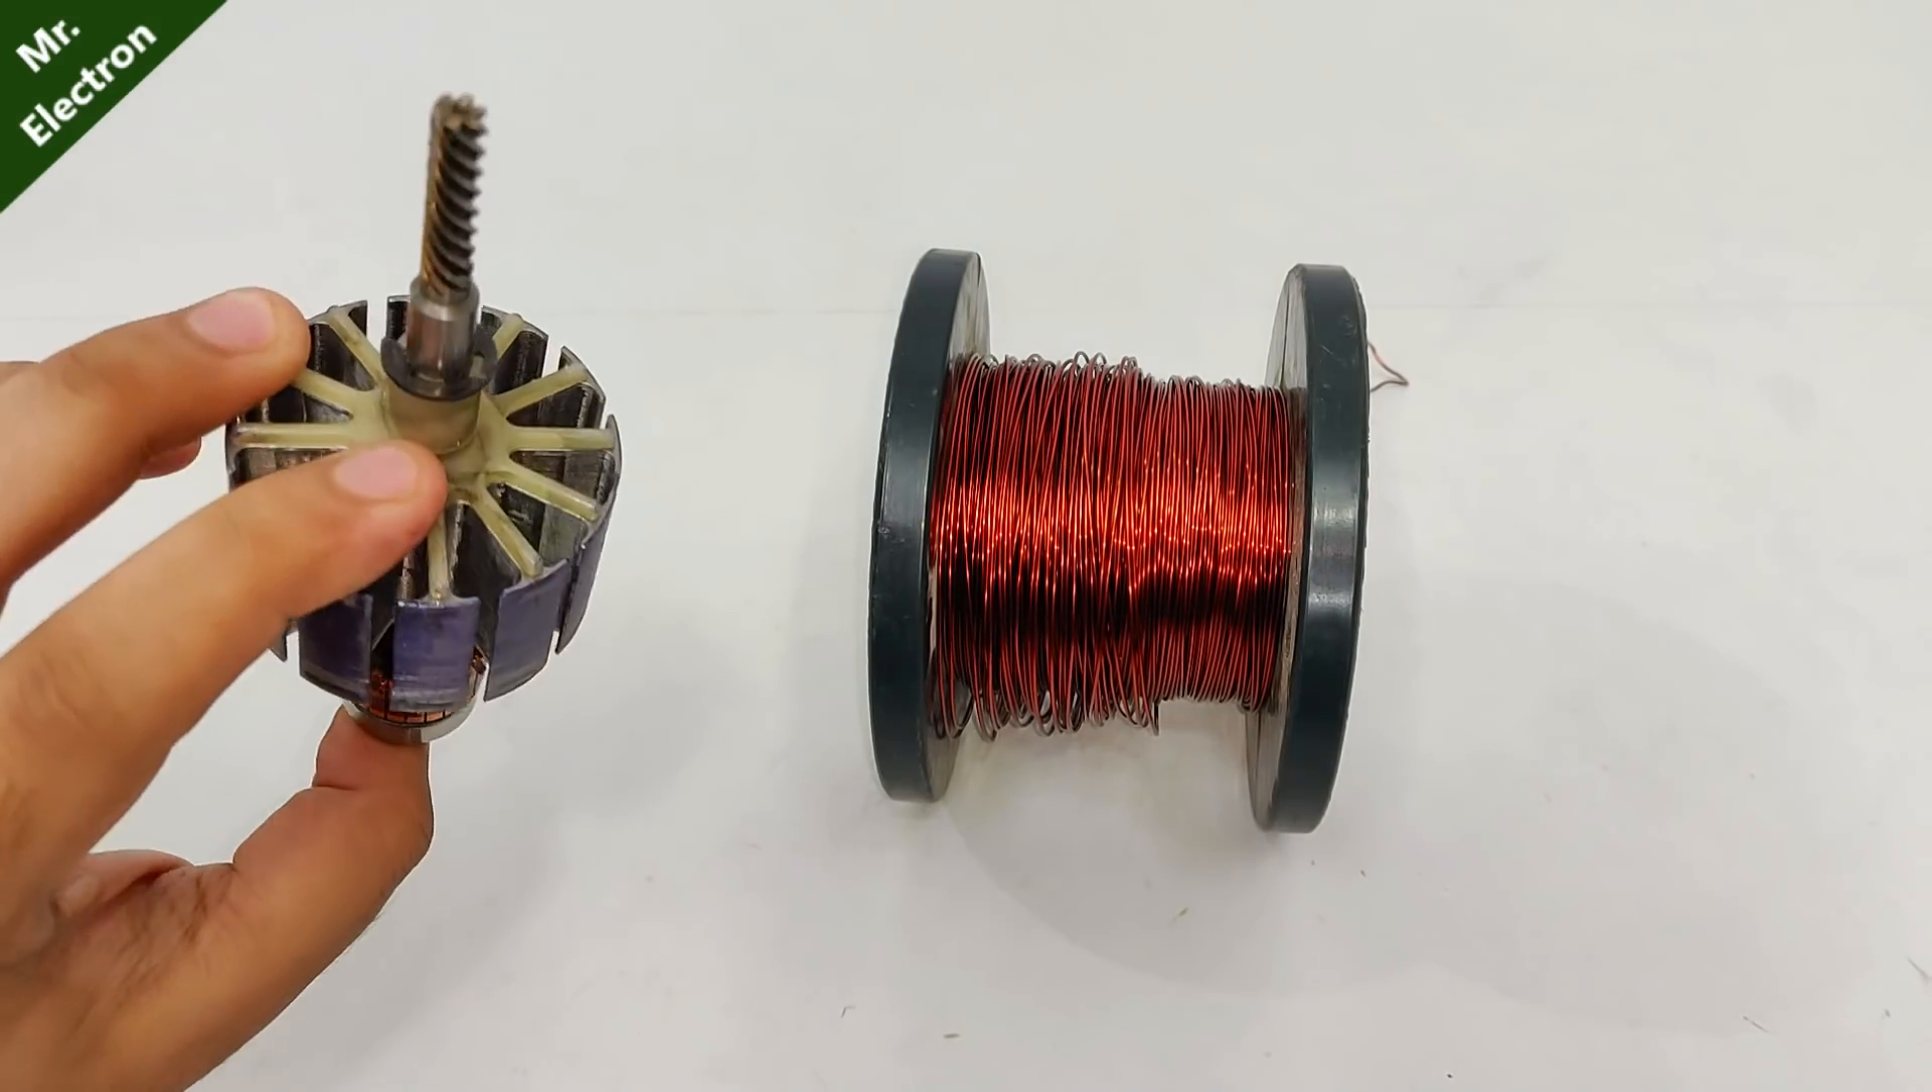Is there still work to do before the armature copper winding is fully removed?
No.